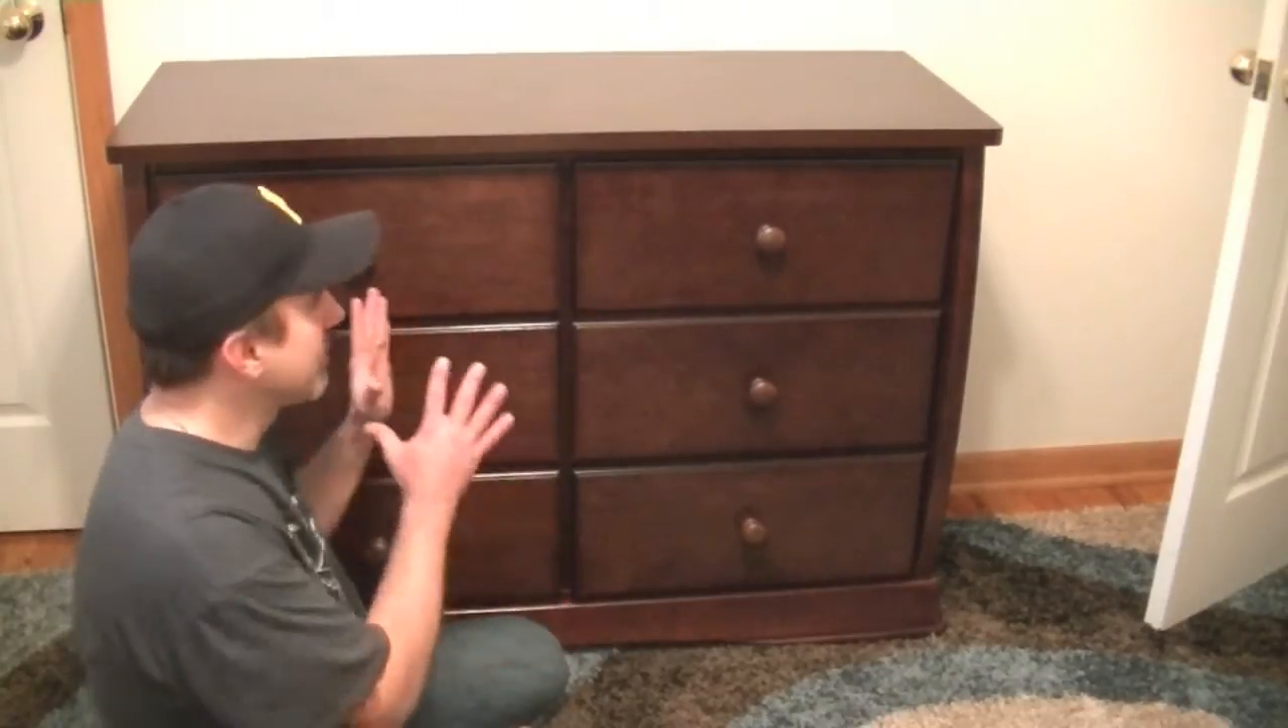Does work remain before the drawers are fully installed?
No.